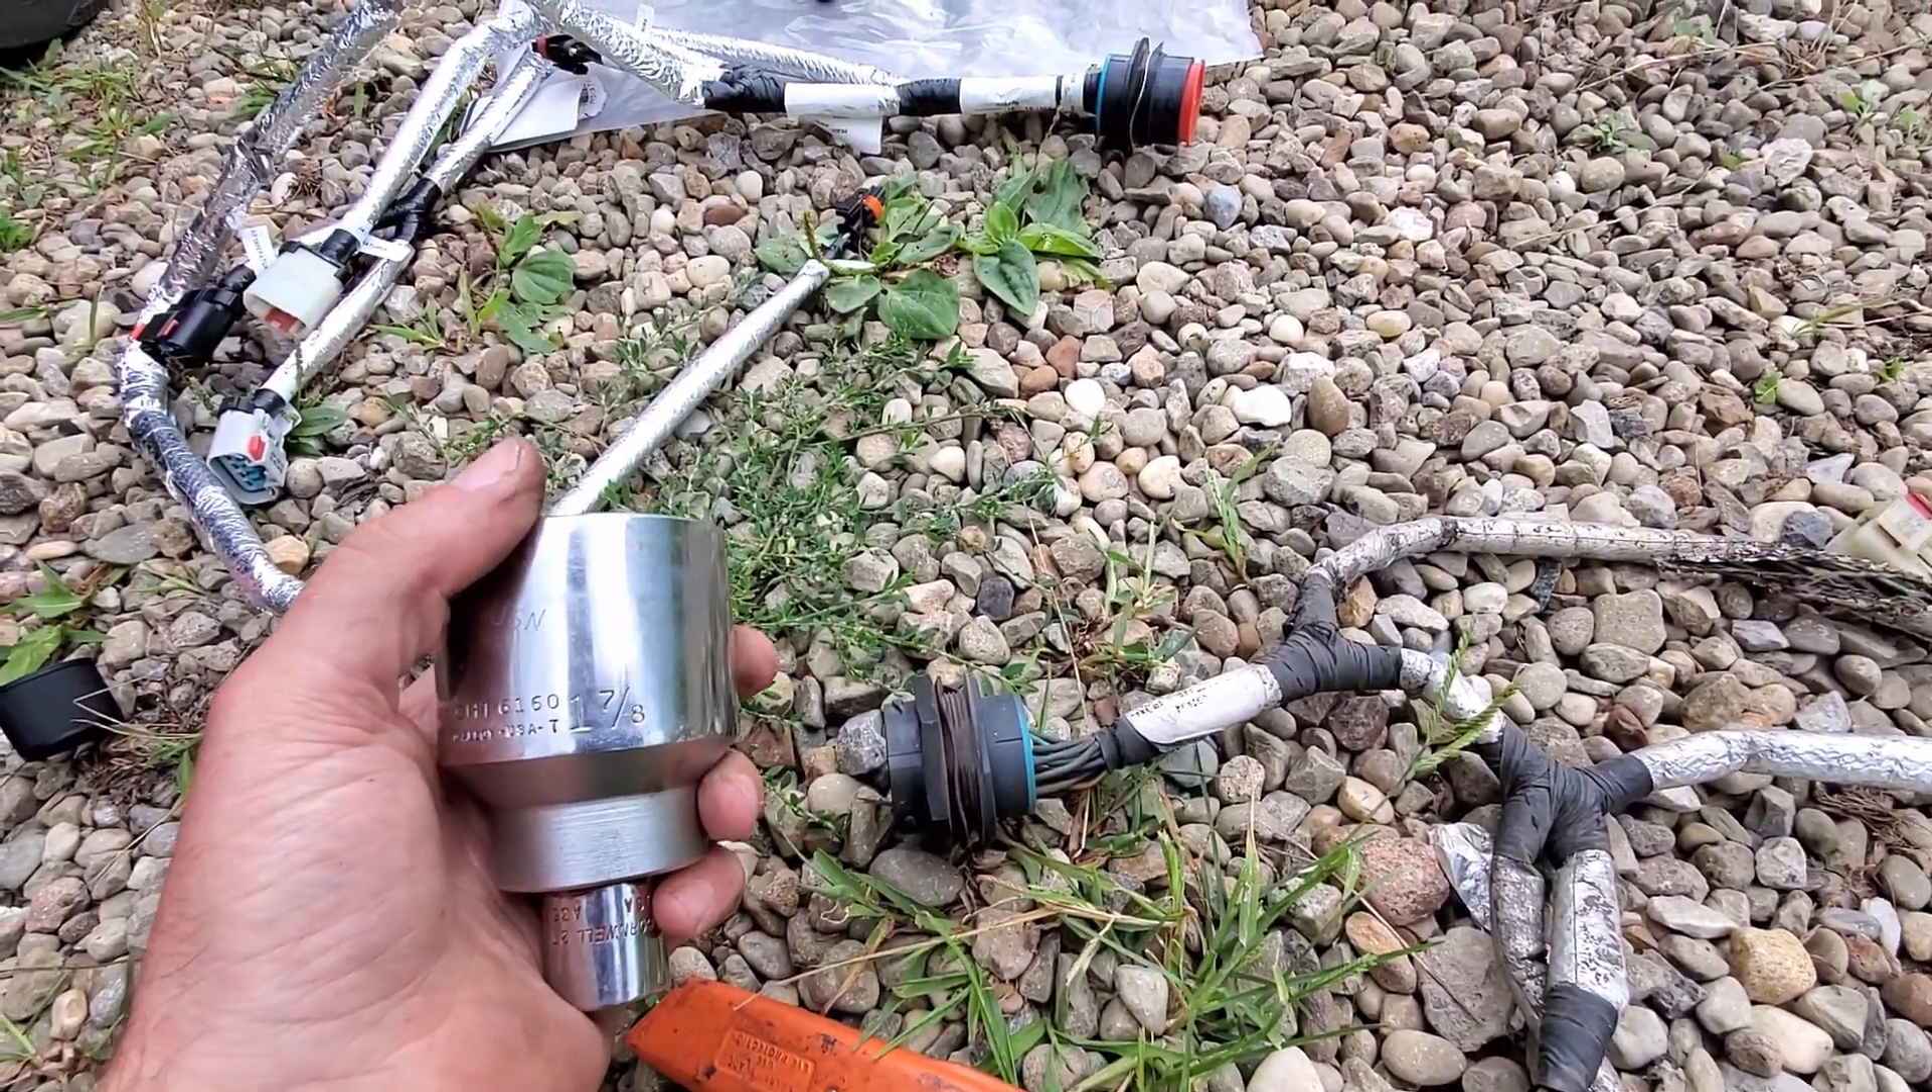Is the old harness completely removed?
Yes.